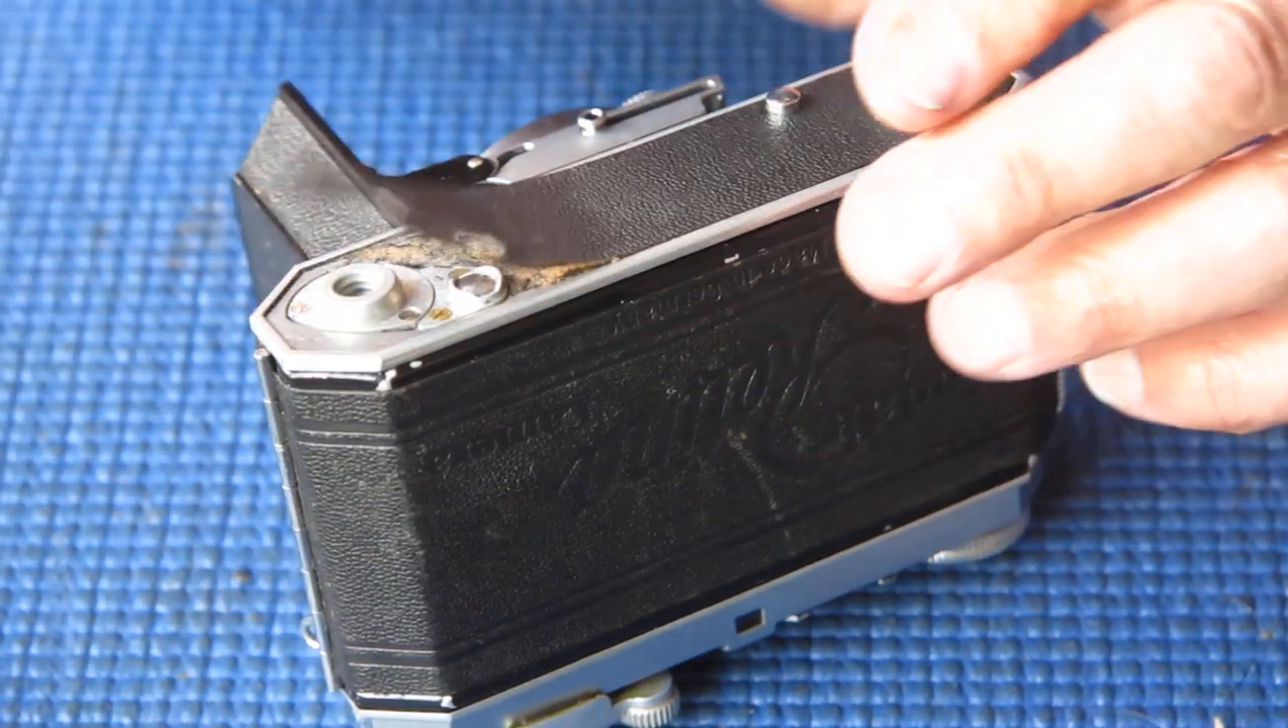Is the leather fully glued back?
No.